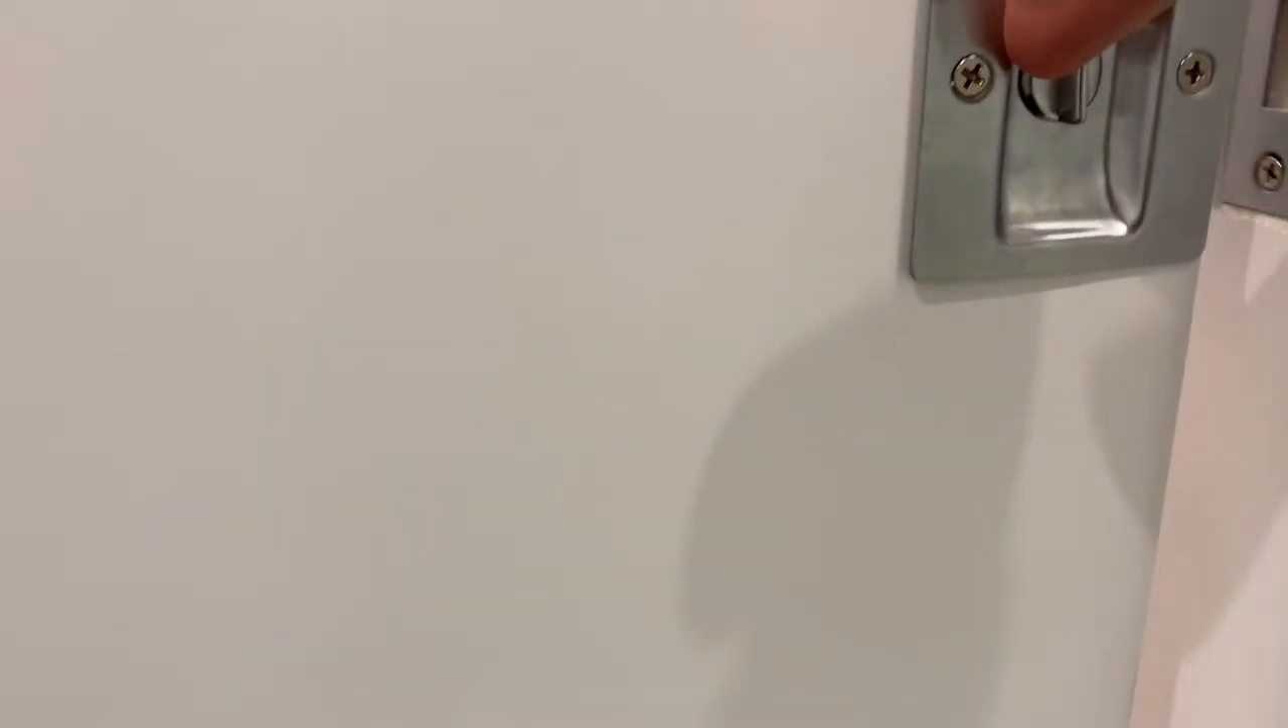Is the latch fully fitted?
Yes.